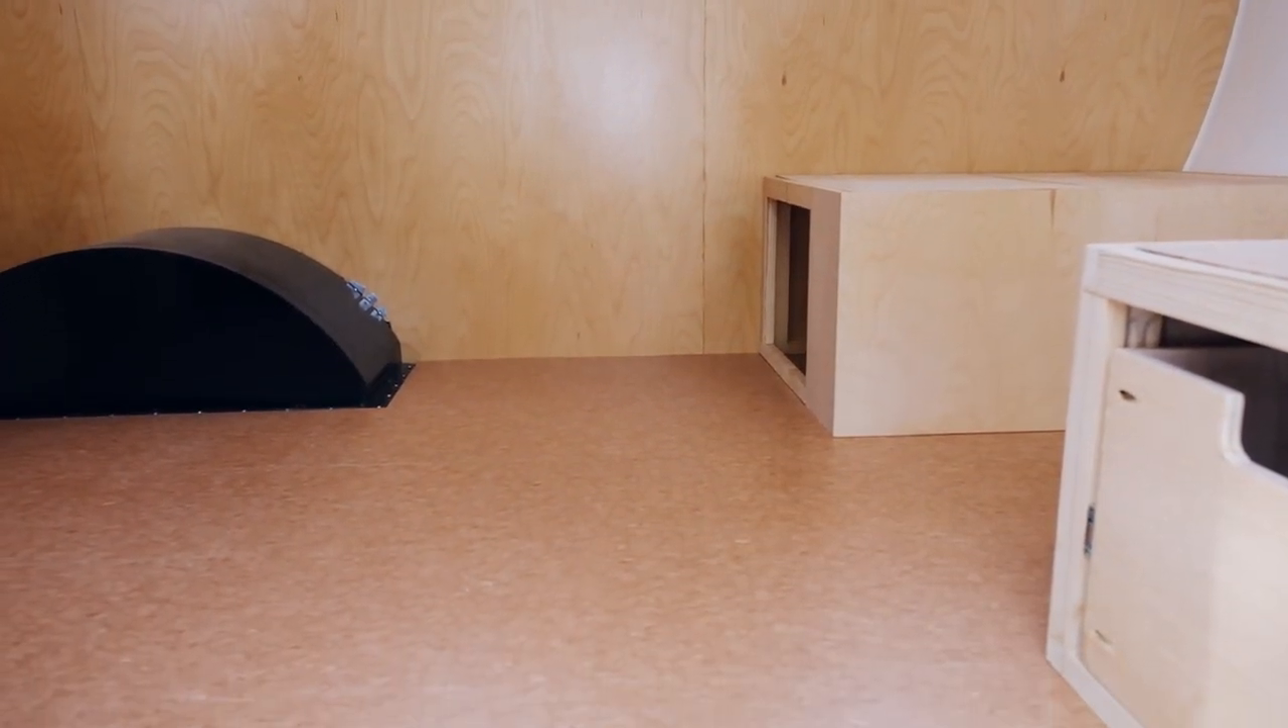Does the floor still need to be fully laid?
No.